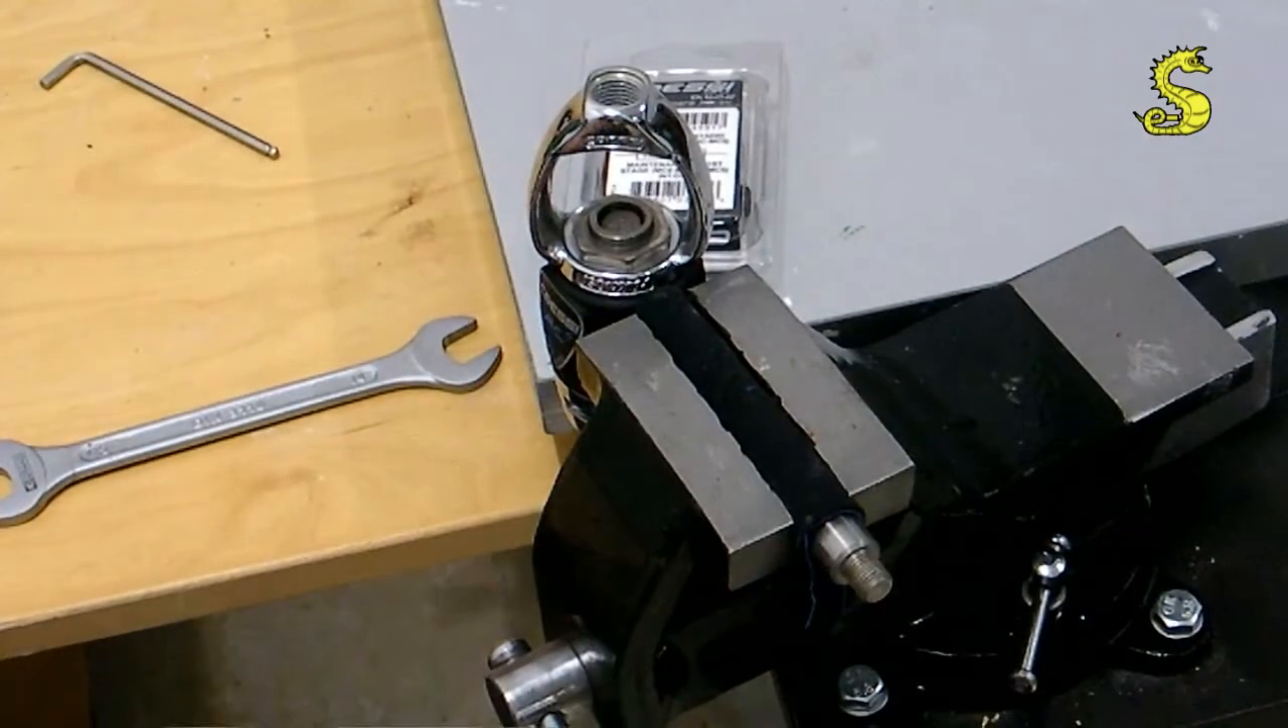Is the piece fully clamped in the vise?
Yes.